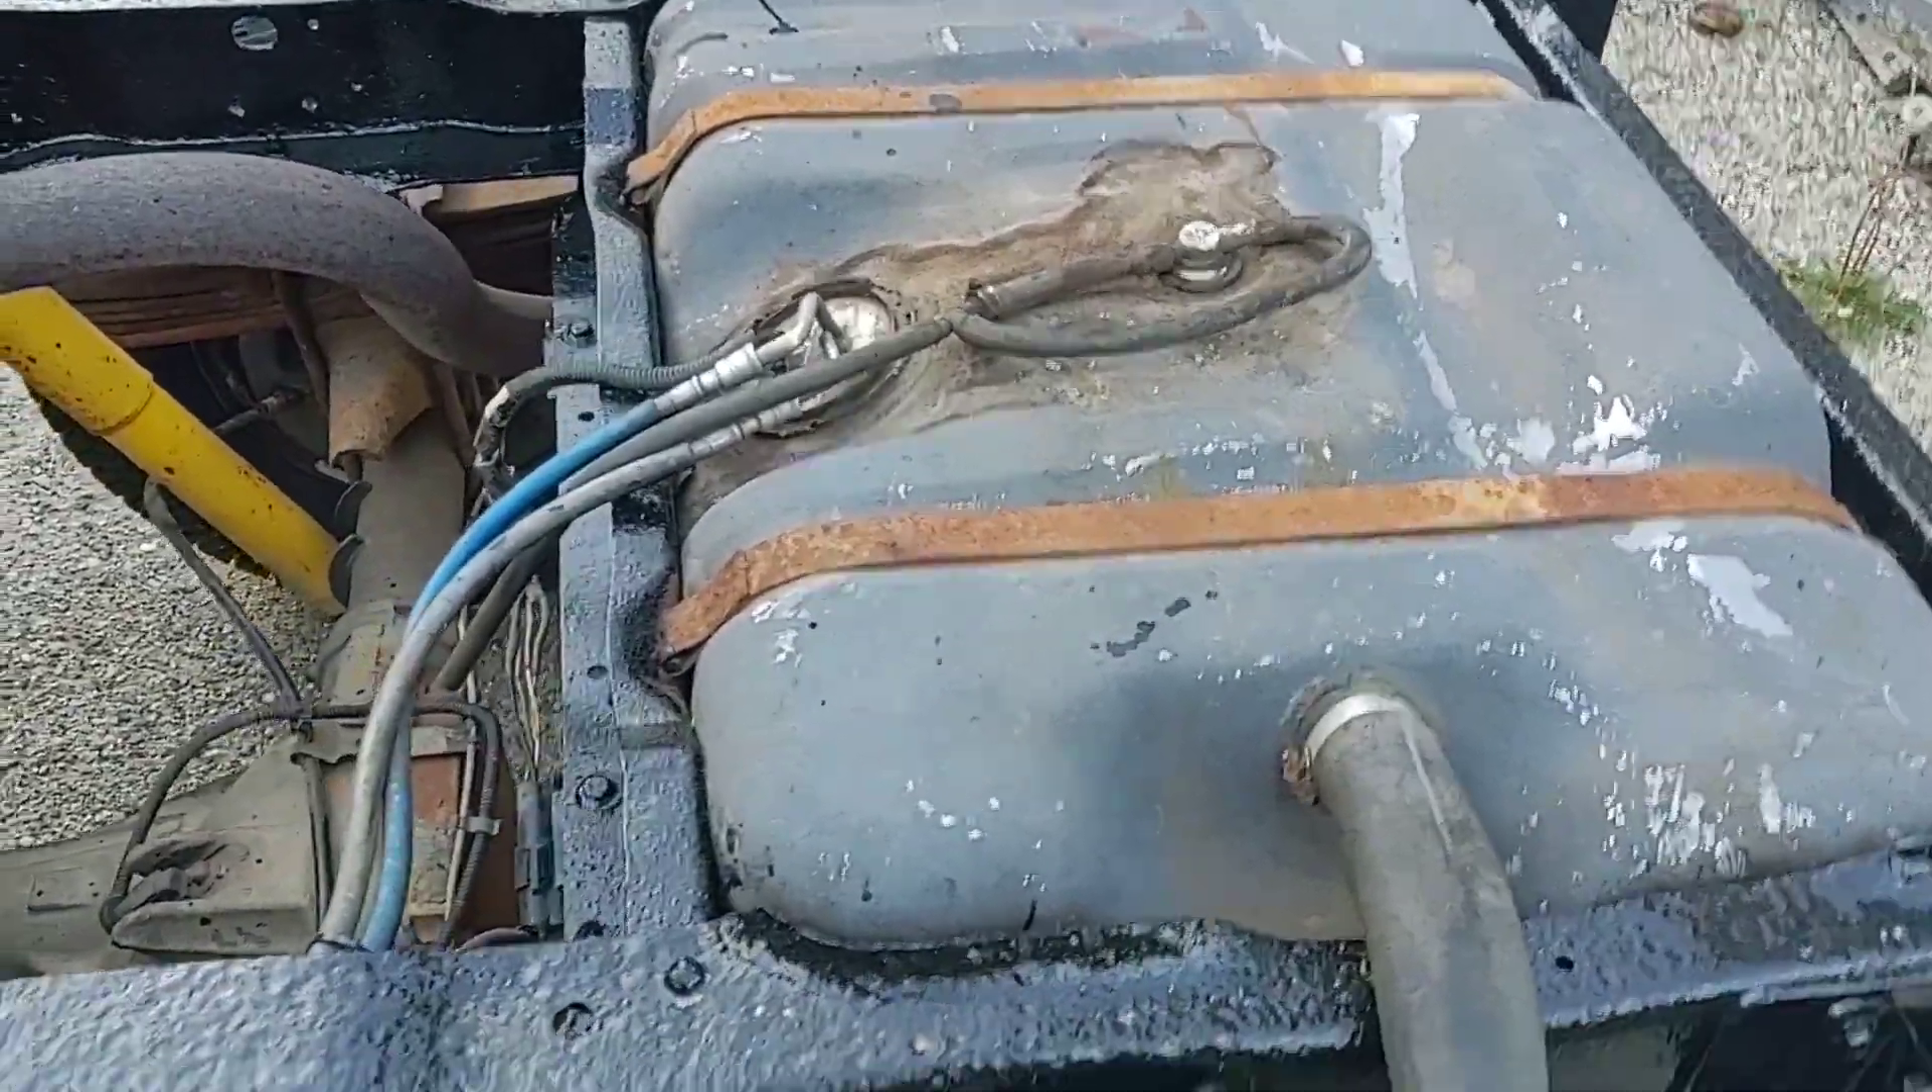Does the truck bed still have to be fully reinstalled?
Yes.